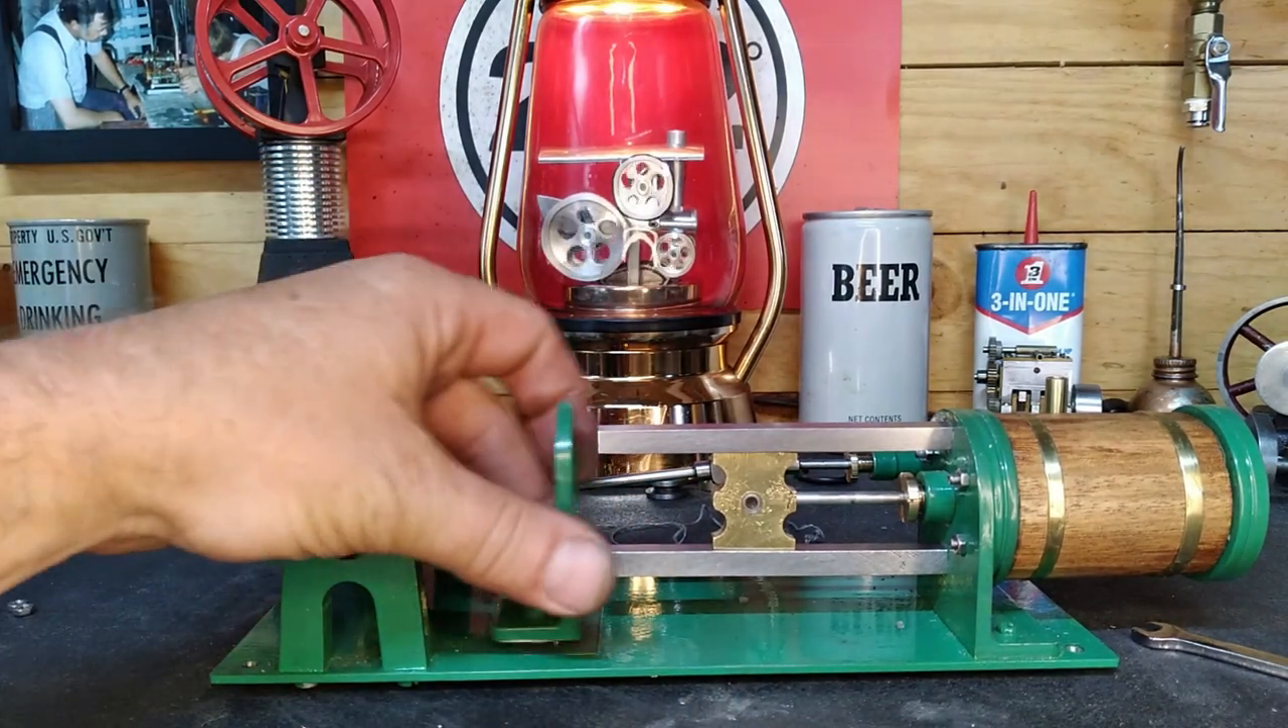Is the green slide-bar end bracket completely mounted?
No.